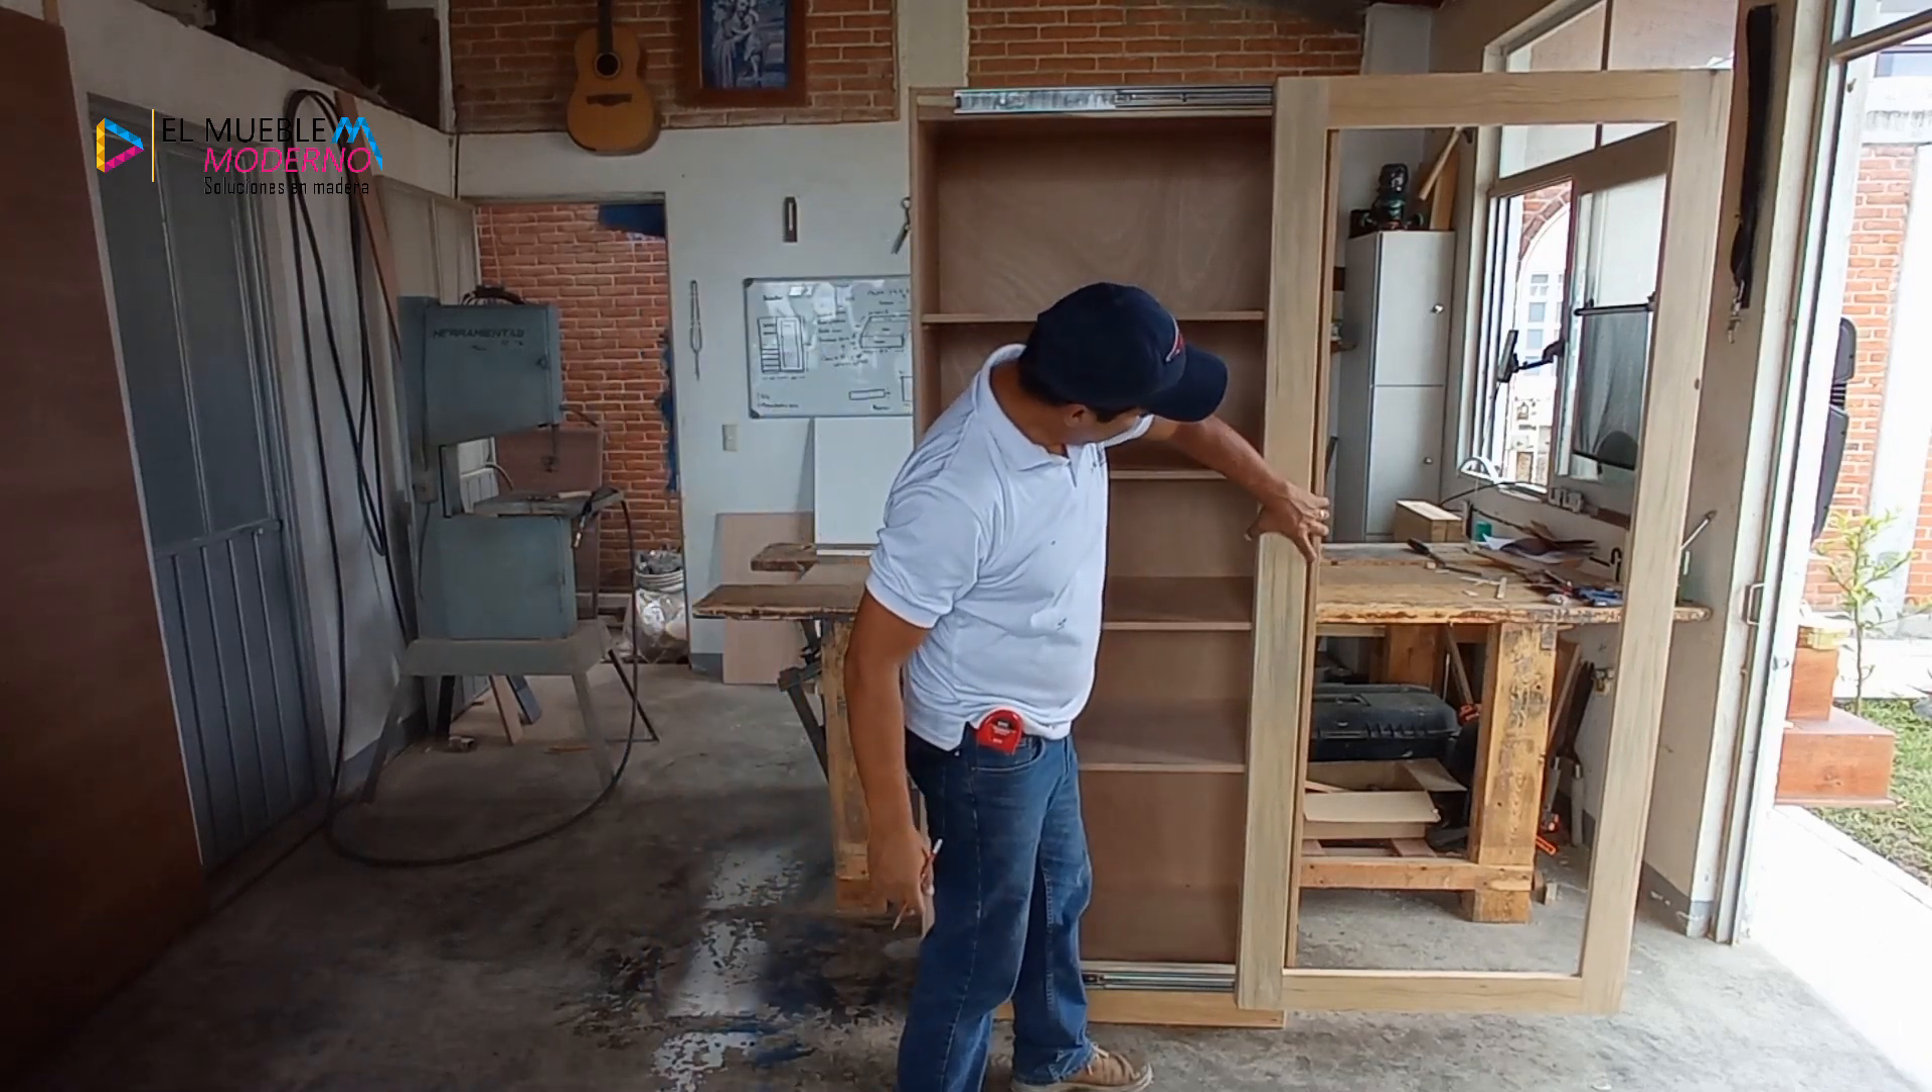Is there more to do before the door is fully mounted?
No.